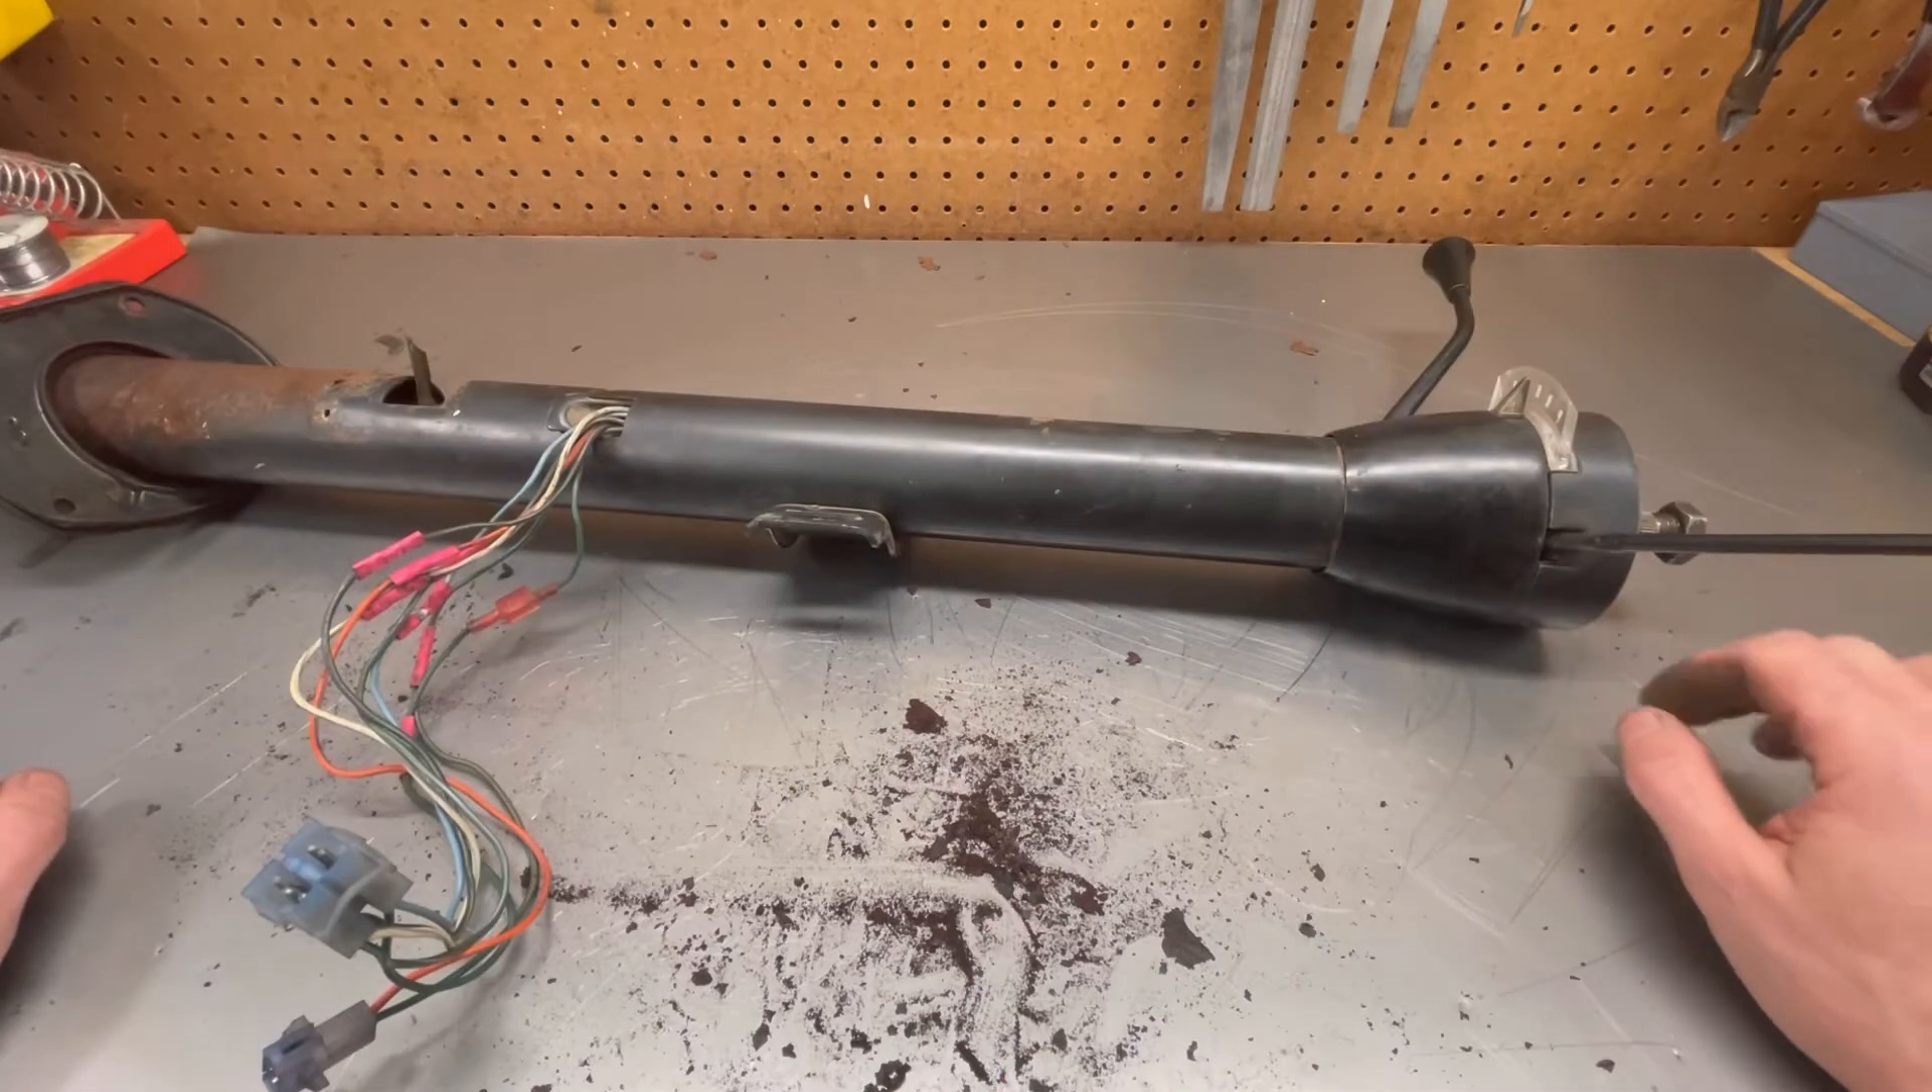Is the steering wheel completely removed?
Yes.